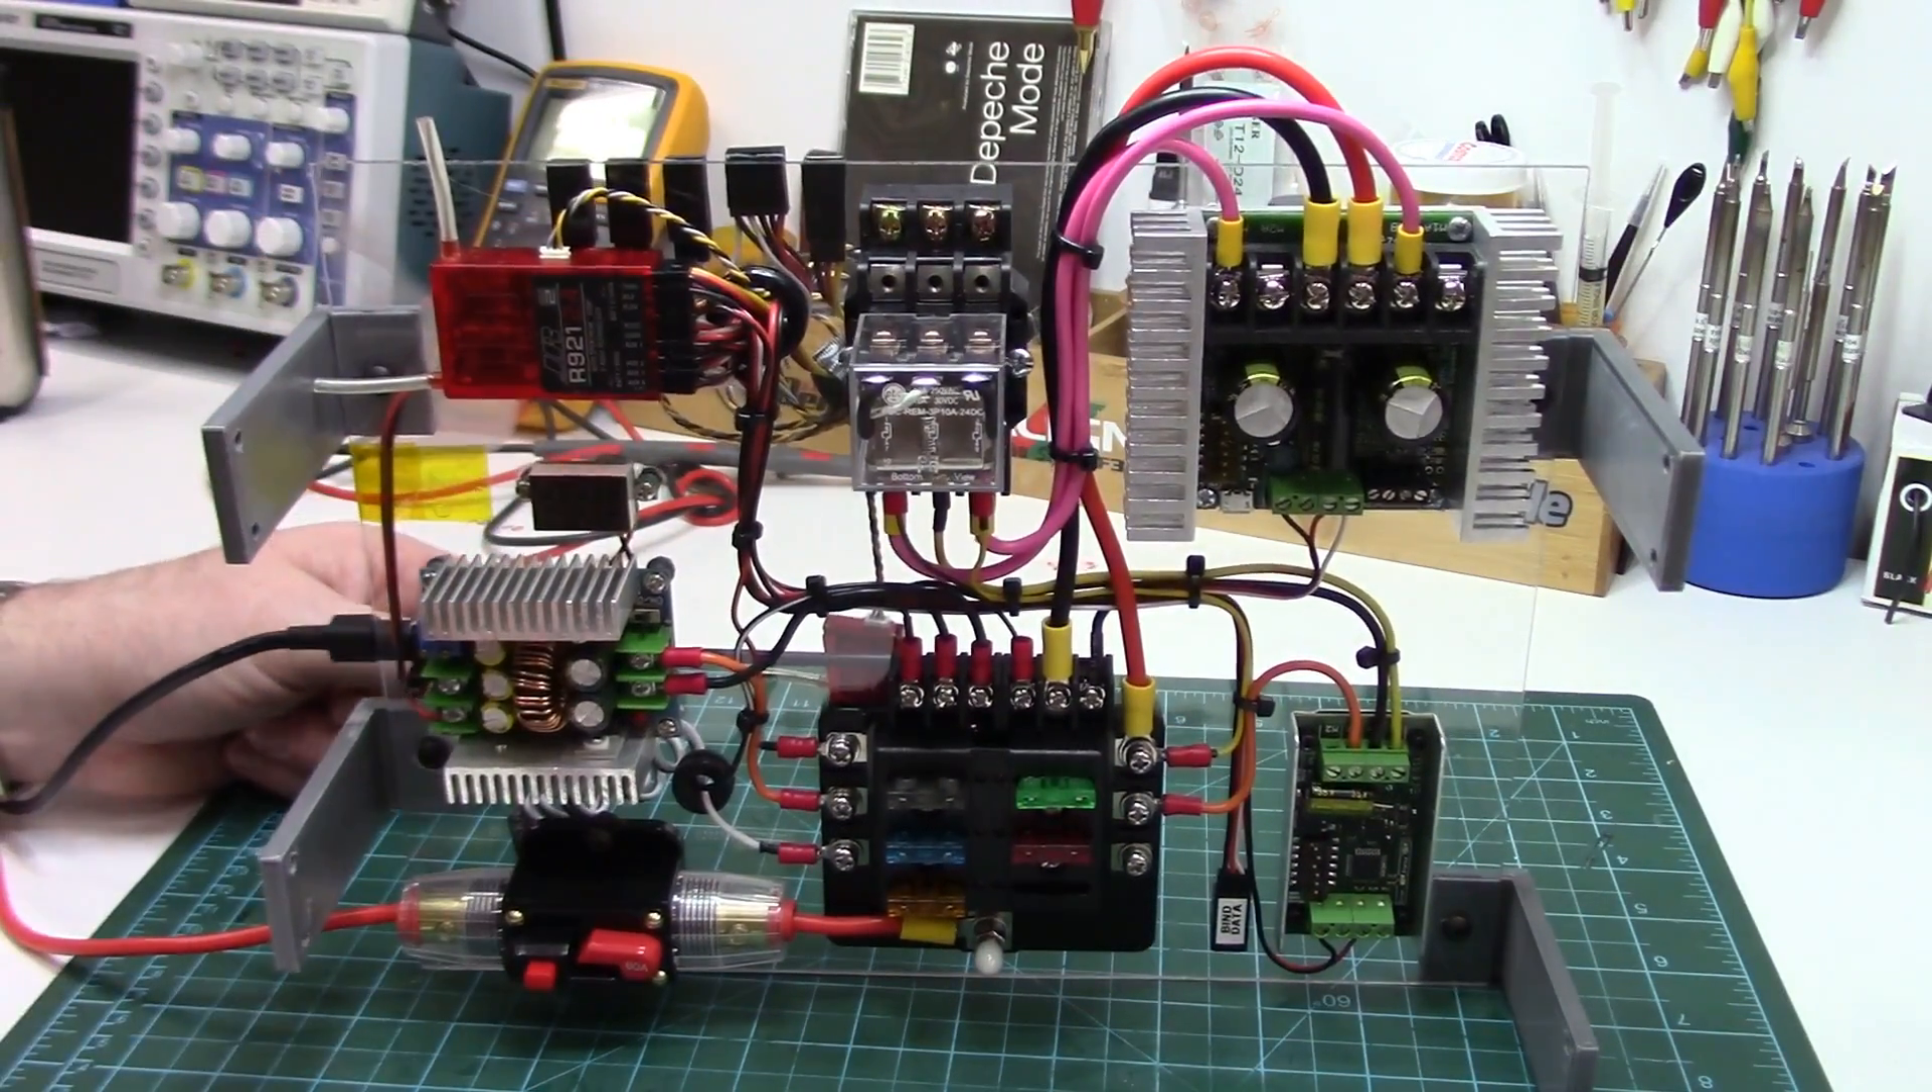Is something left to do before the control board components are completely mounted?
No.